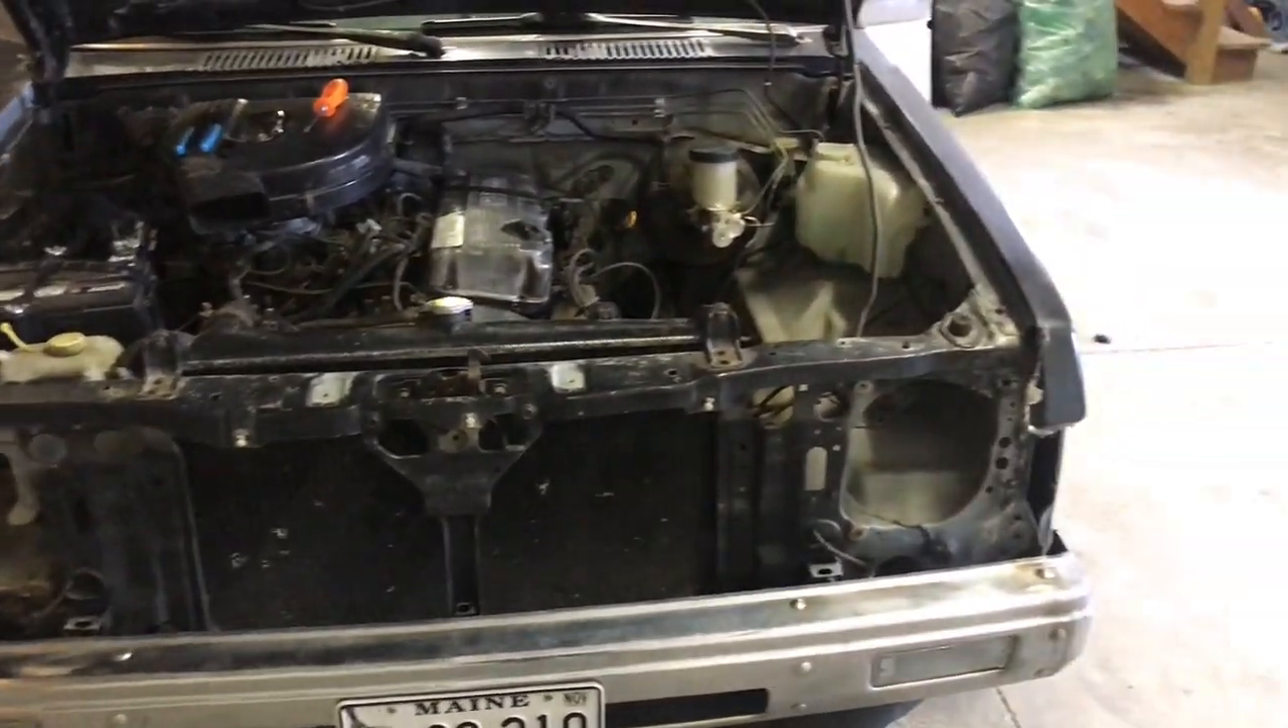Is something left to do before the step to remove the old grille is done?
No.